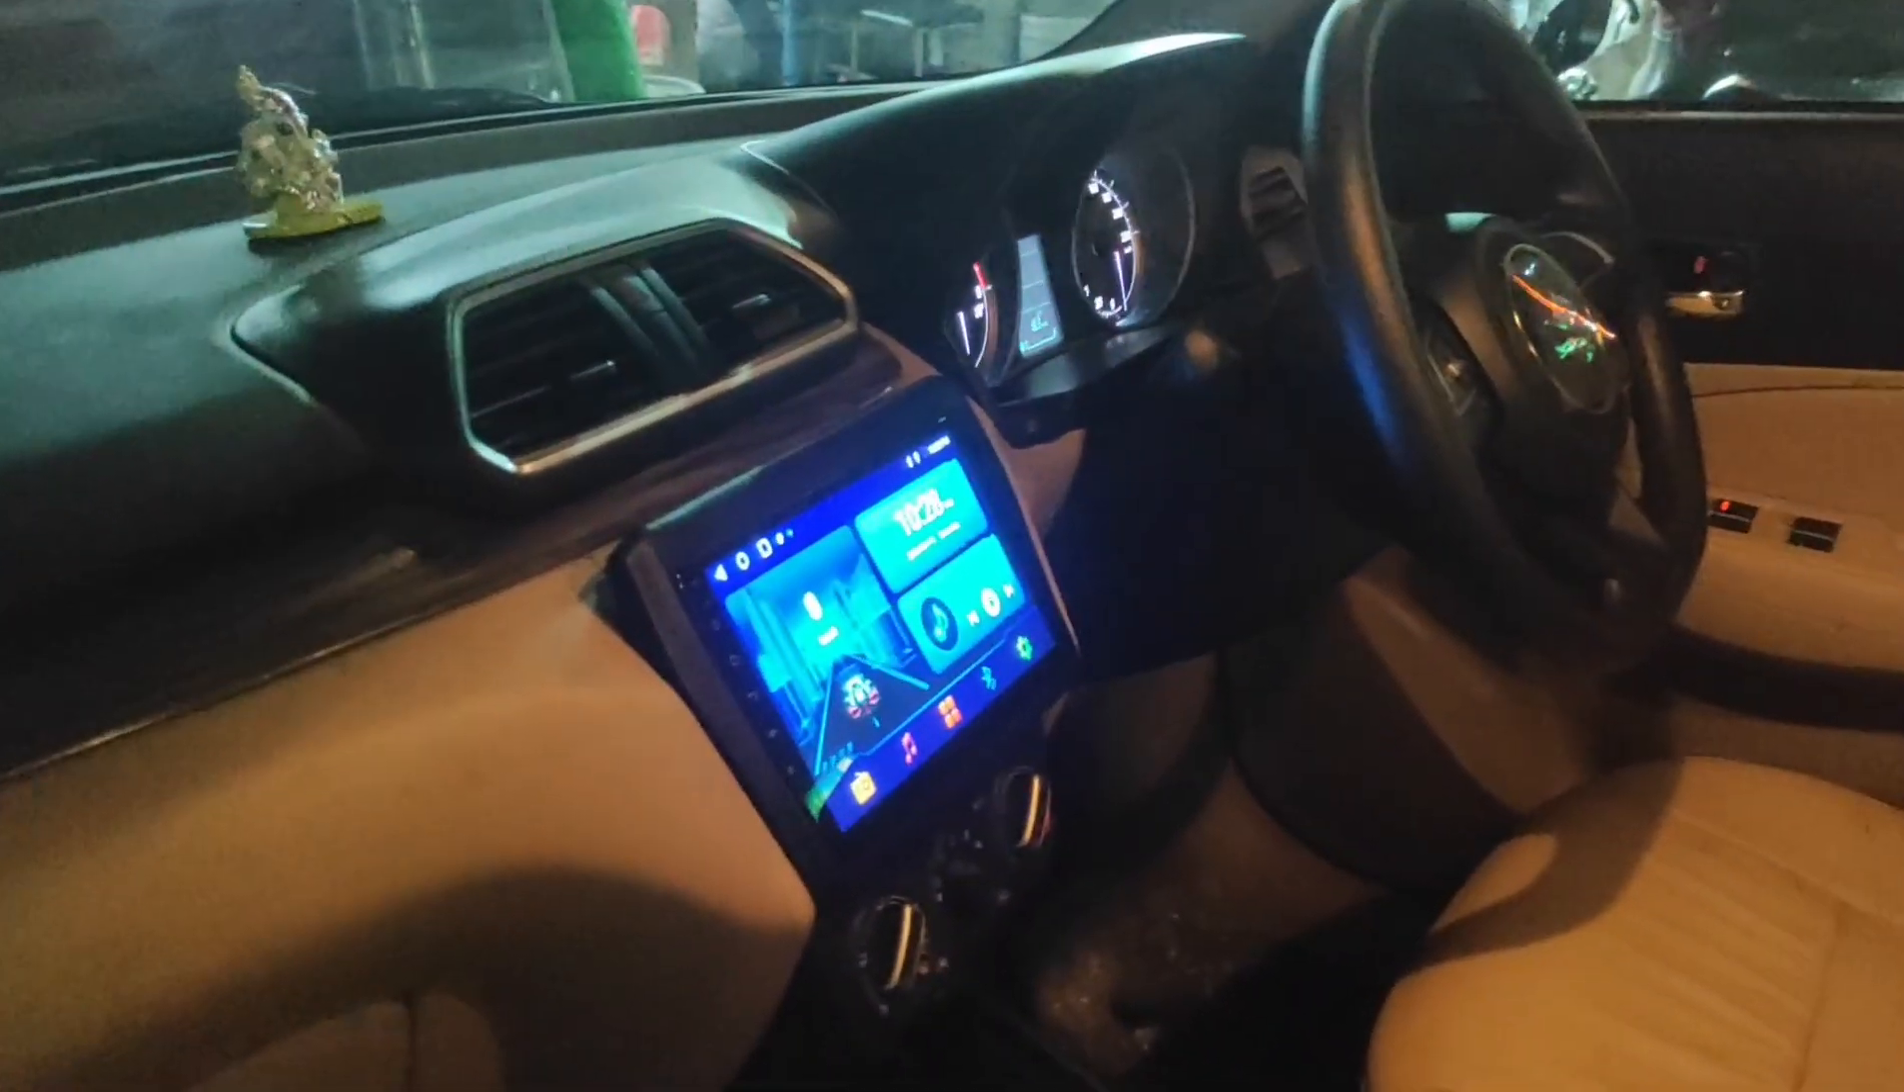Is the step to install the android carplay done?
Yes.